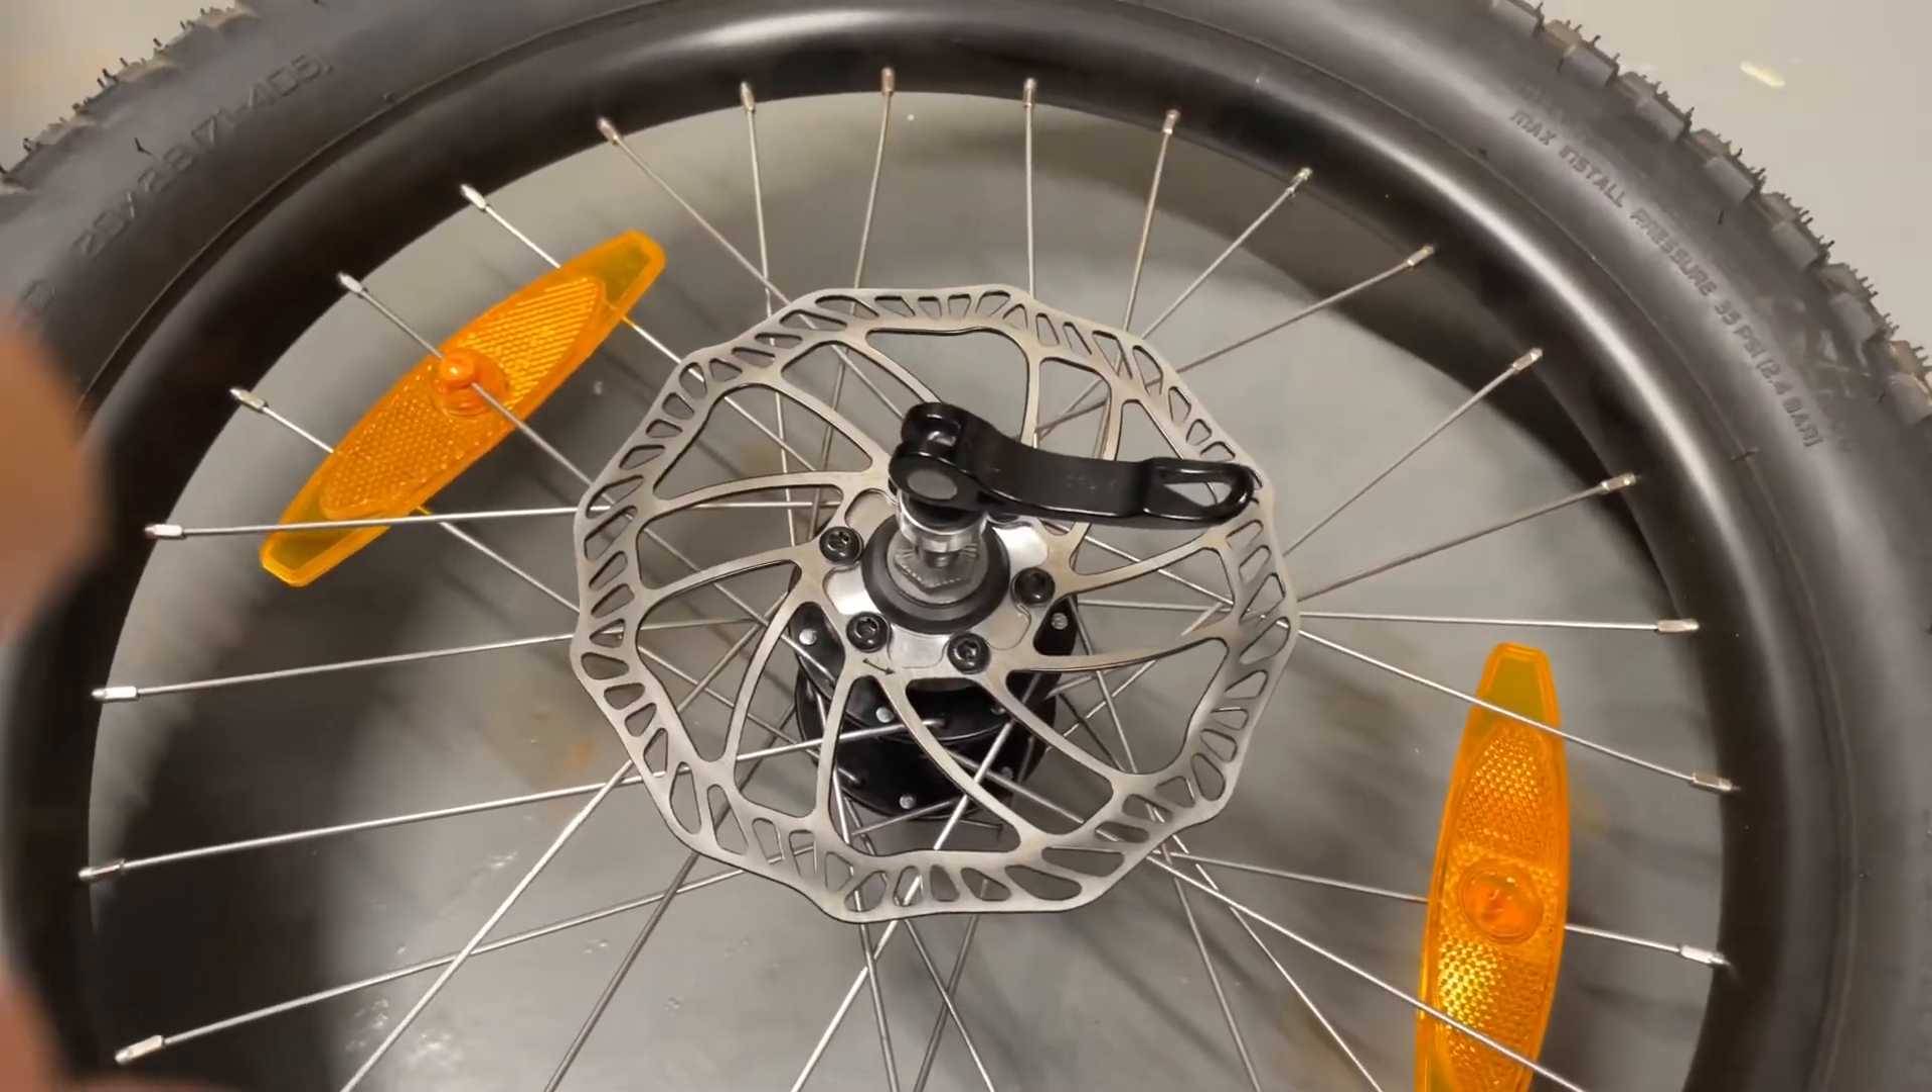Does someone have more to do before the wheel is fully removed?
No.